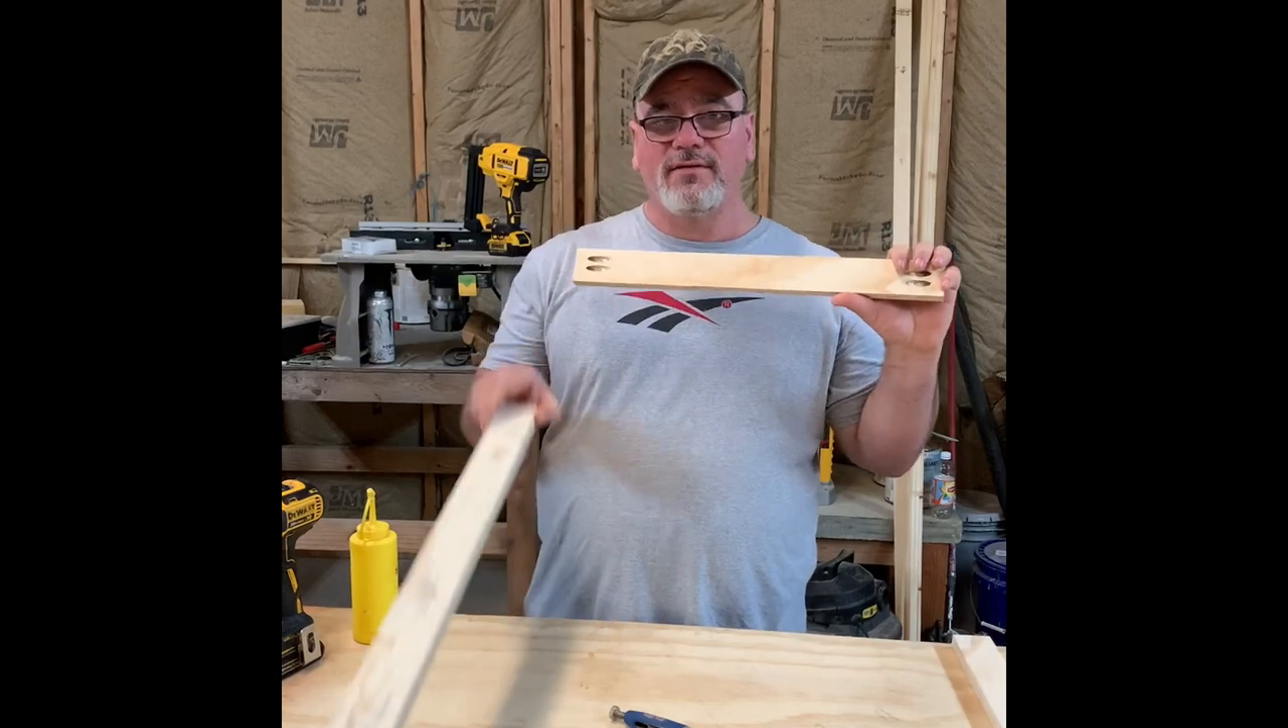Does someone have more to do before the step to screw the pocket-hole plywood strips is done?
Yes.